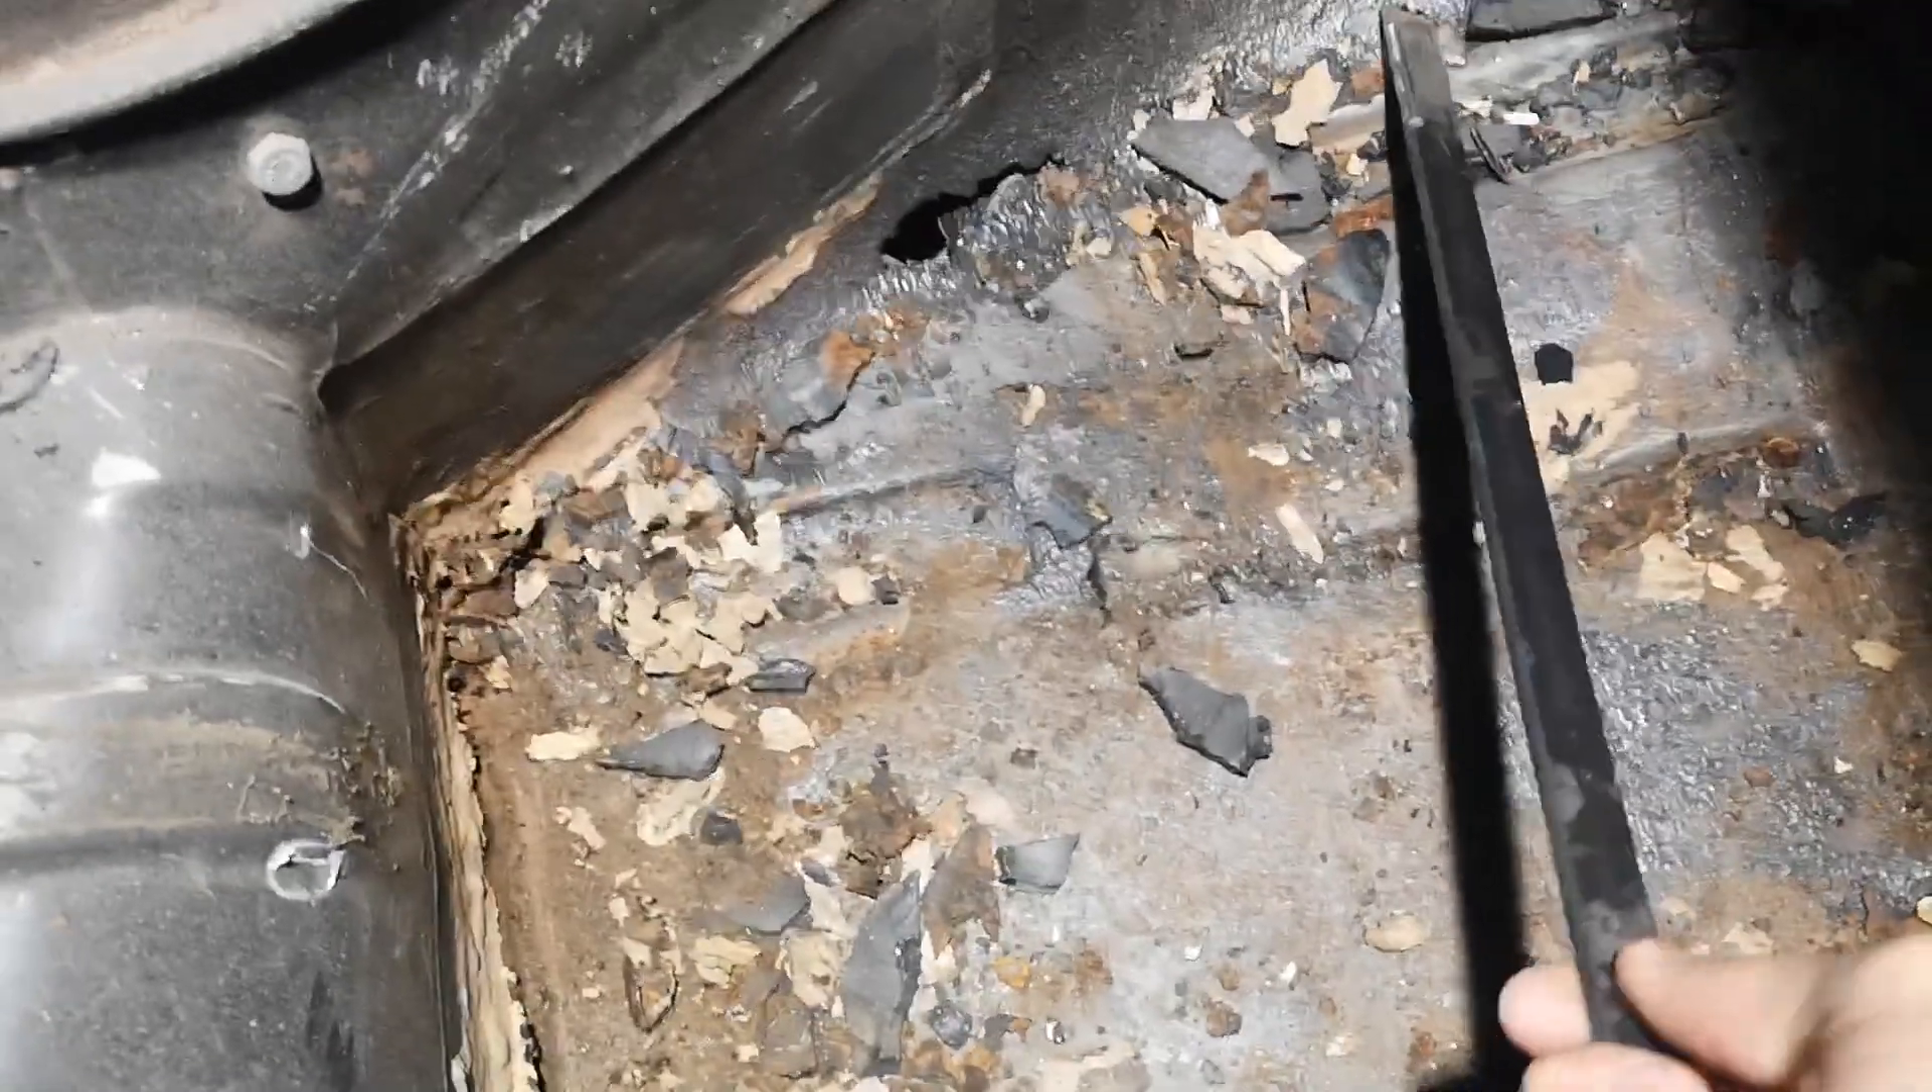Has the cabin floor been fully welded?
No.